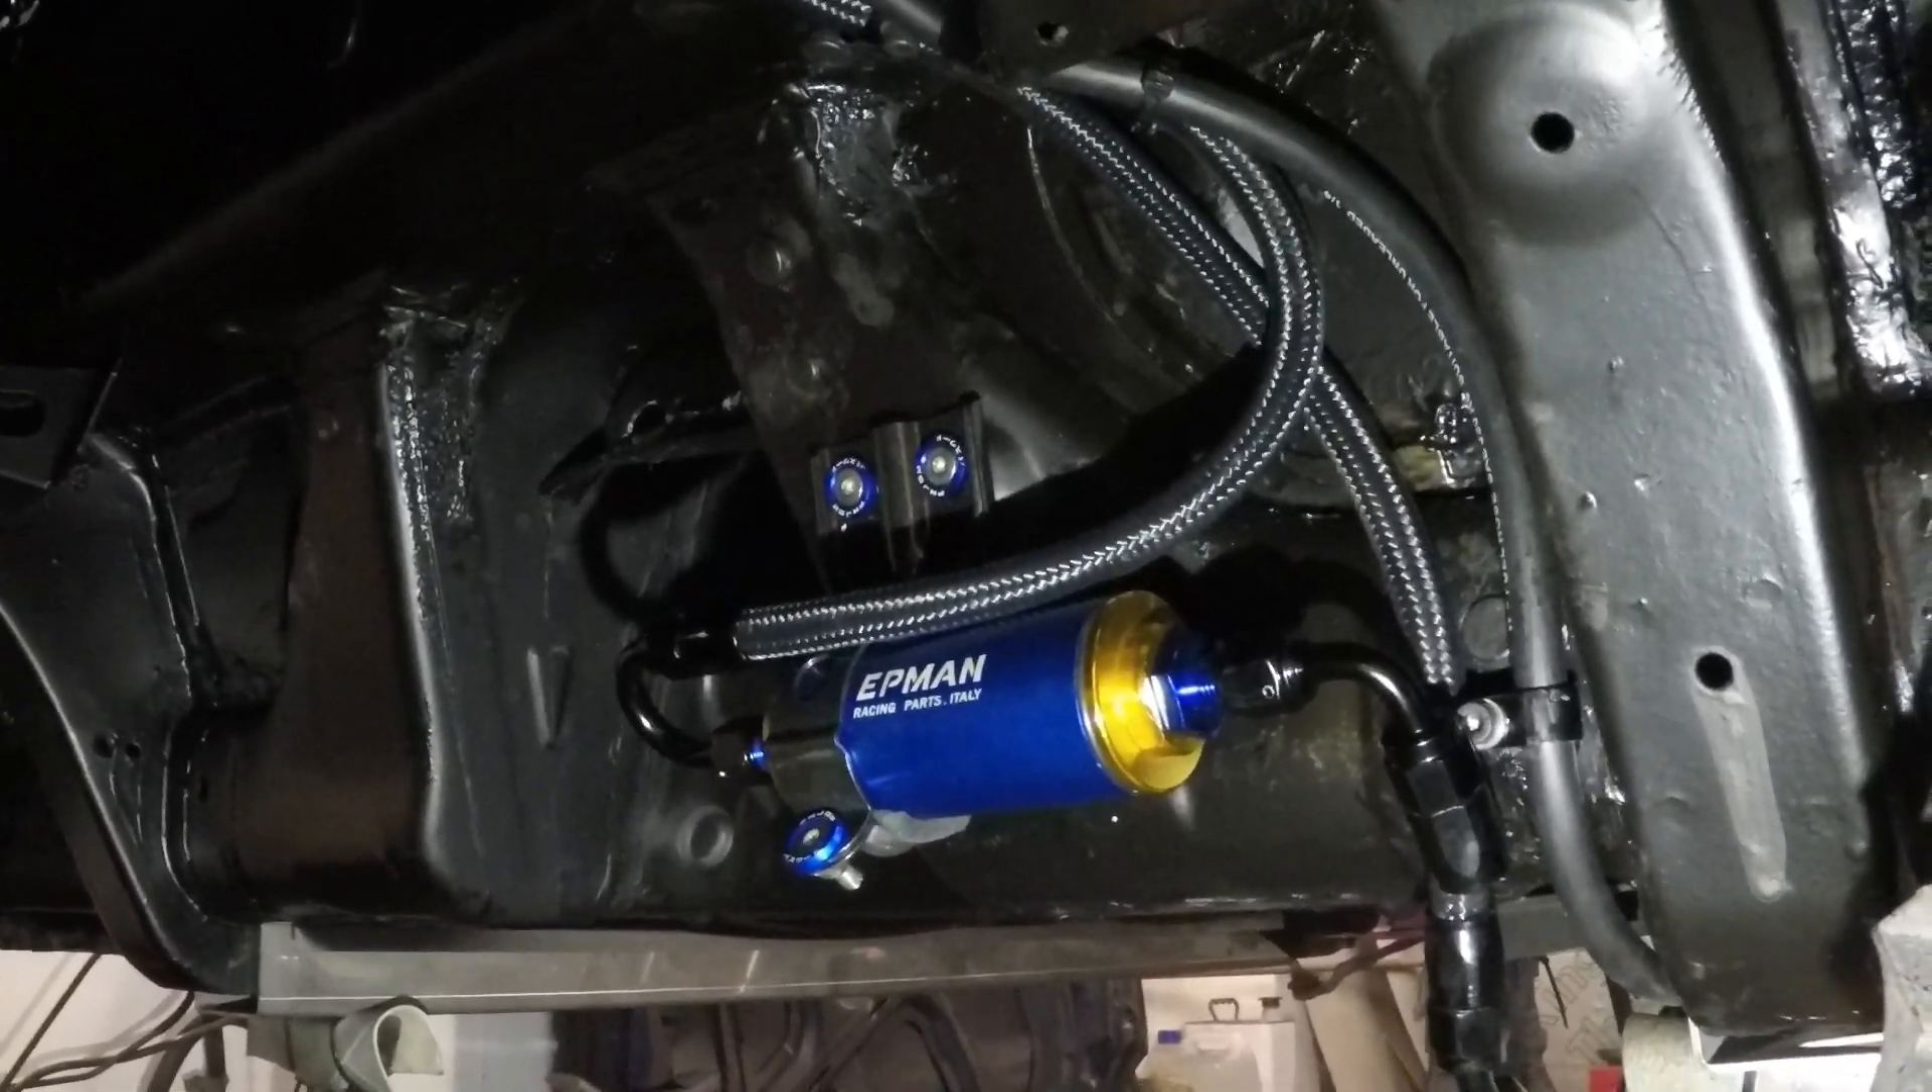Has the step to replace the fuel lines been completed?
Yes.